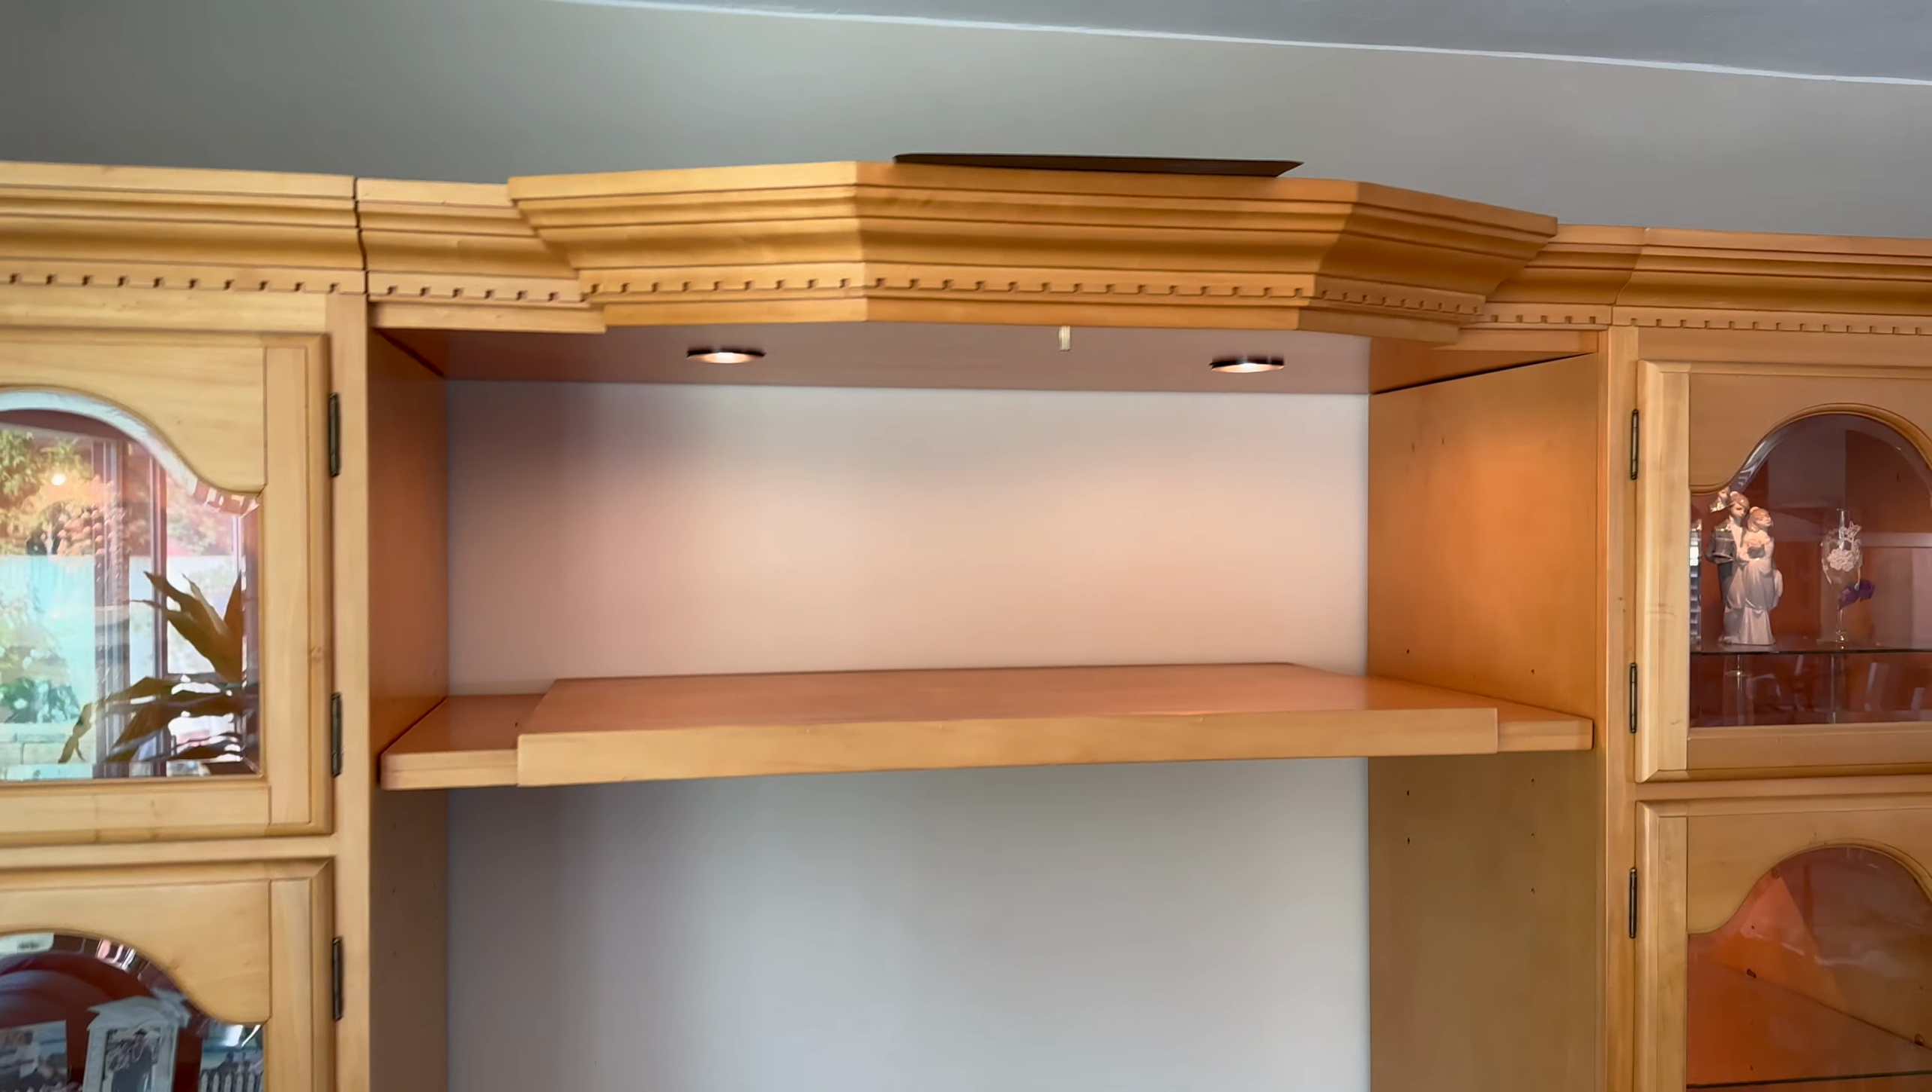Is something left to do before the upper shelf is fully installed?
No.